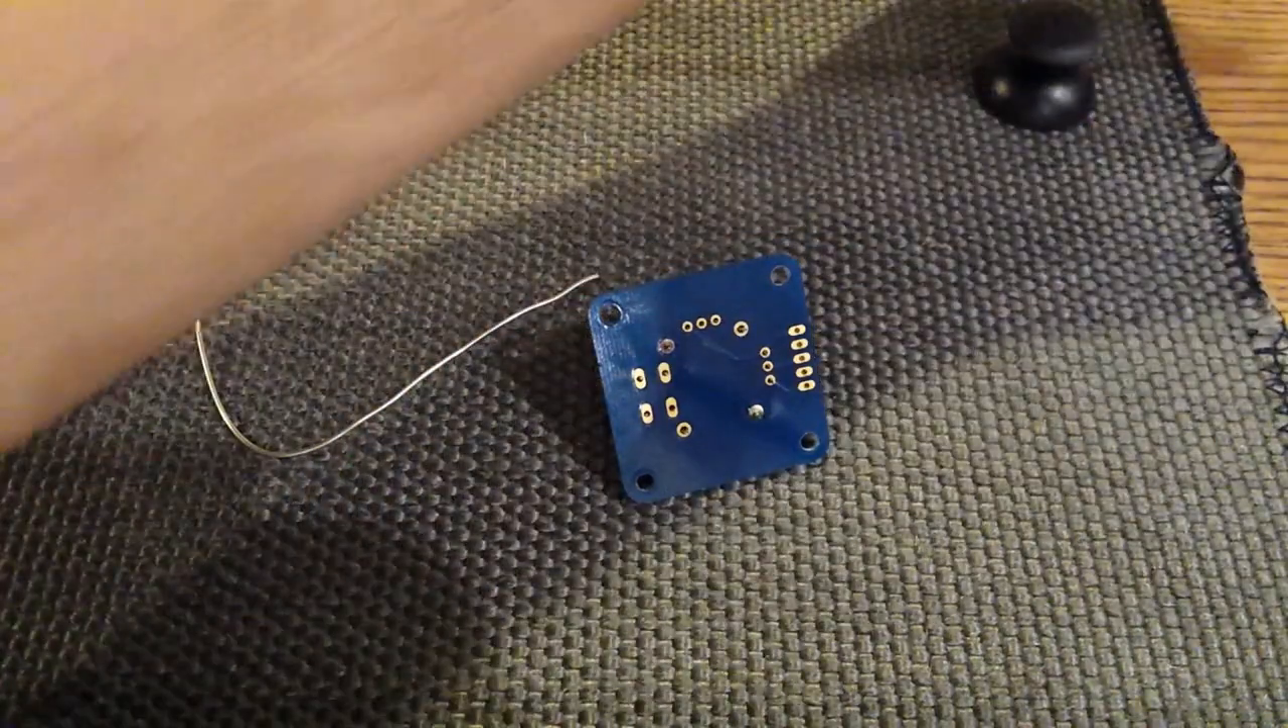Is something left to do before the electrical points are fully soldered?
Yes.